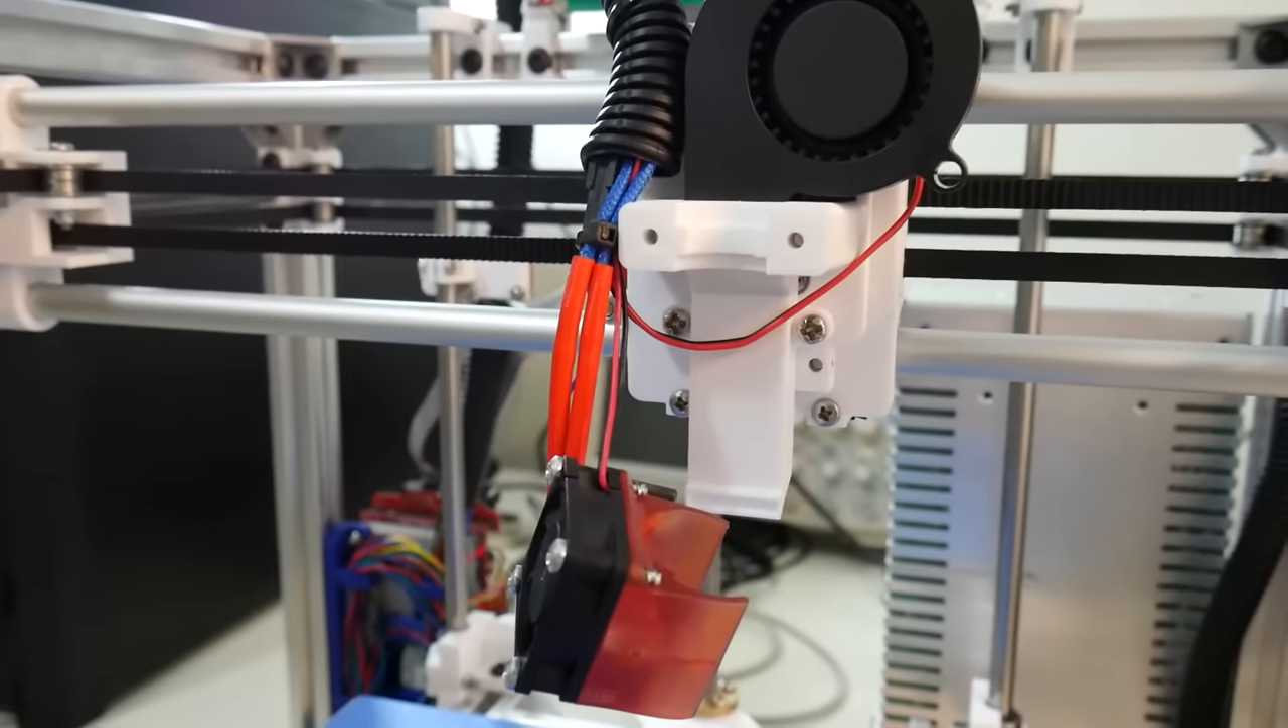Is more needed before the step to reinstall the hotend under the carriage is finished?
Yes.